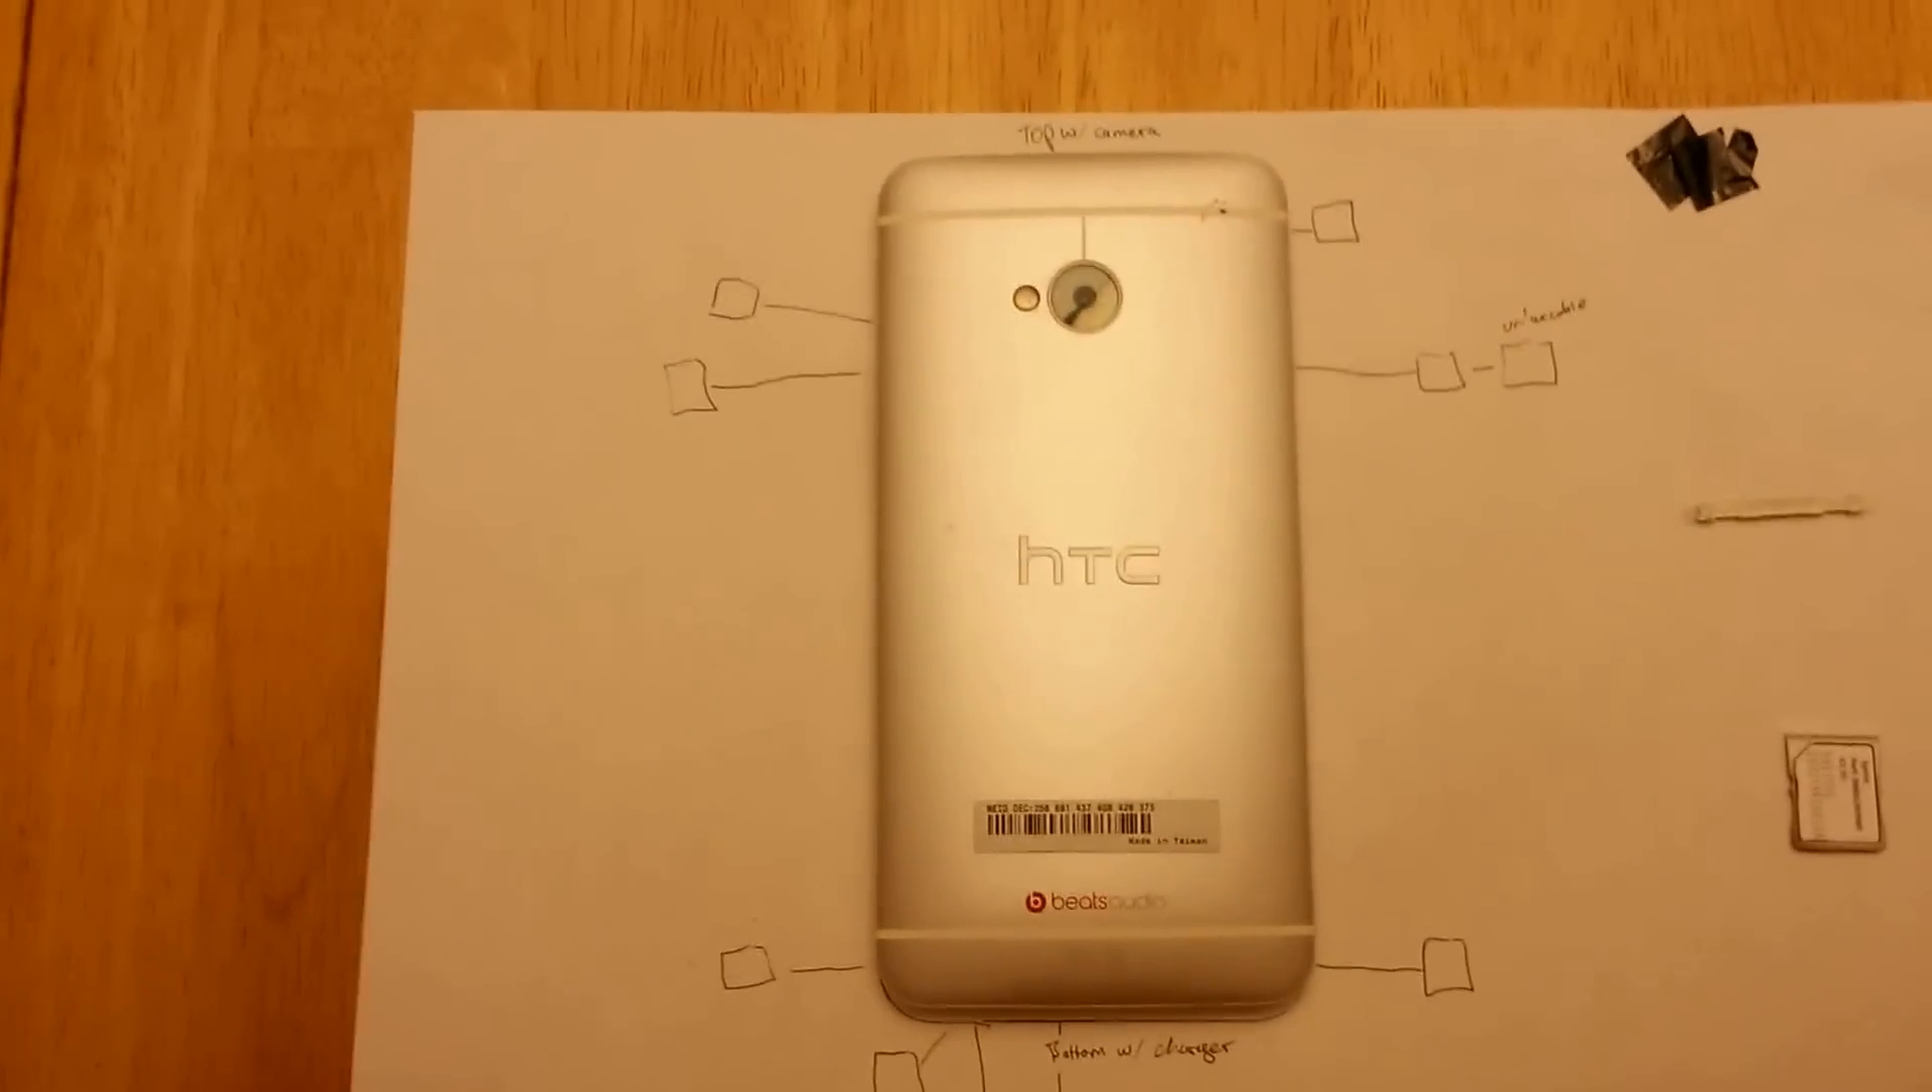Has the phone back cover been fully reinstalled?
Yes.